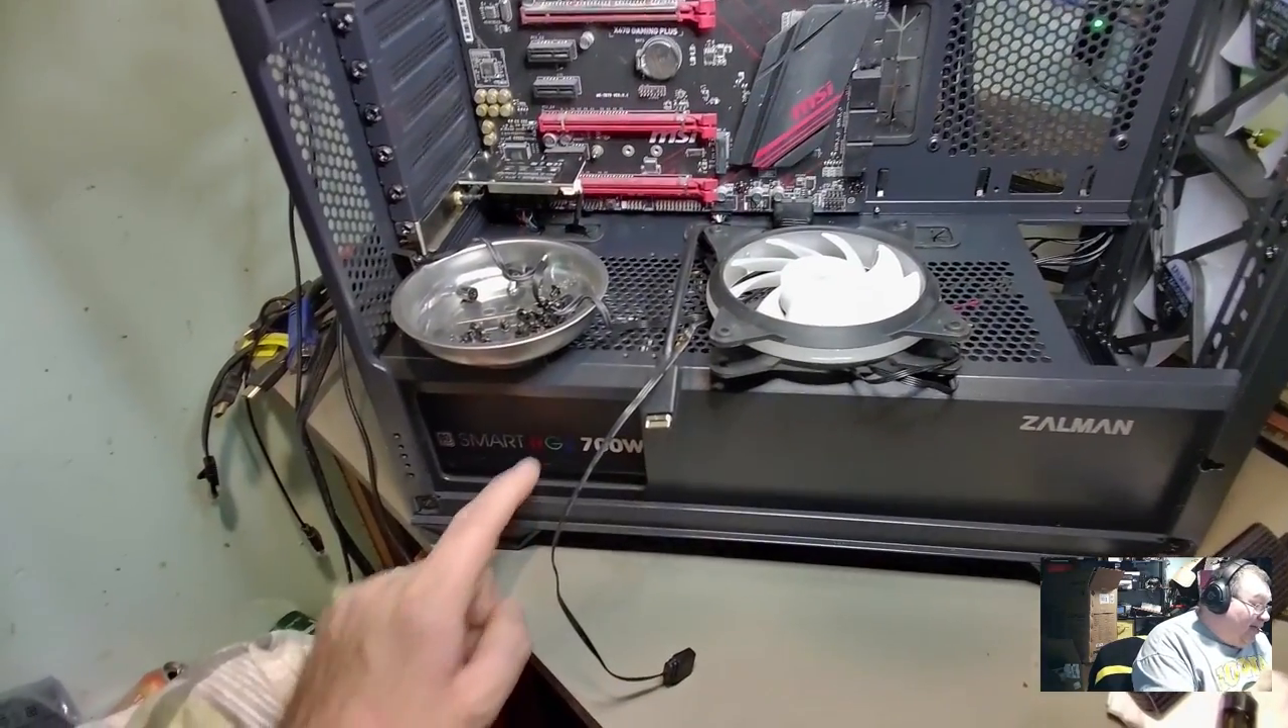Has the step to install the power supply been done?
Yes.